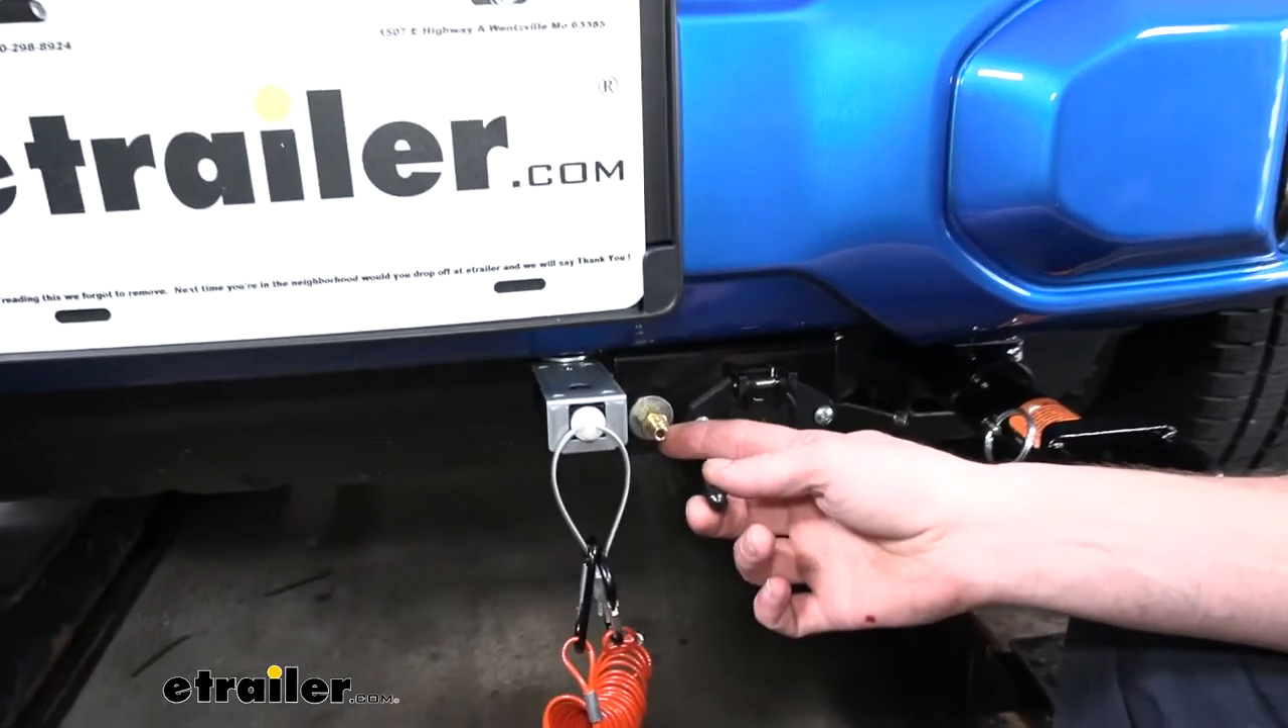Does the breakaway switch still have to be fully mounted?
No.